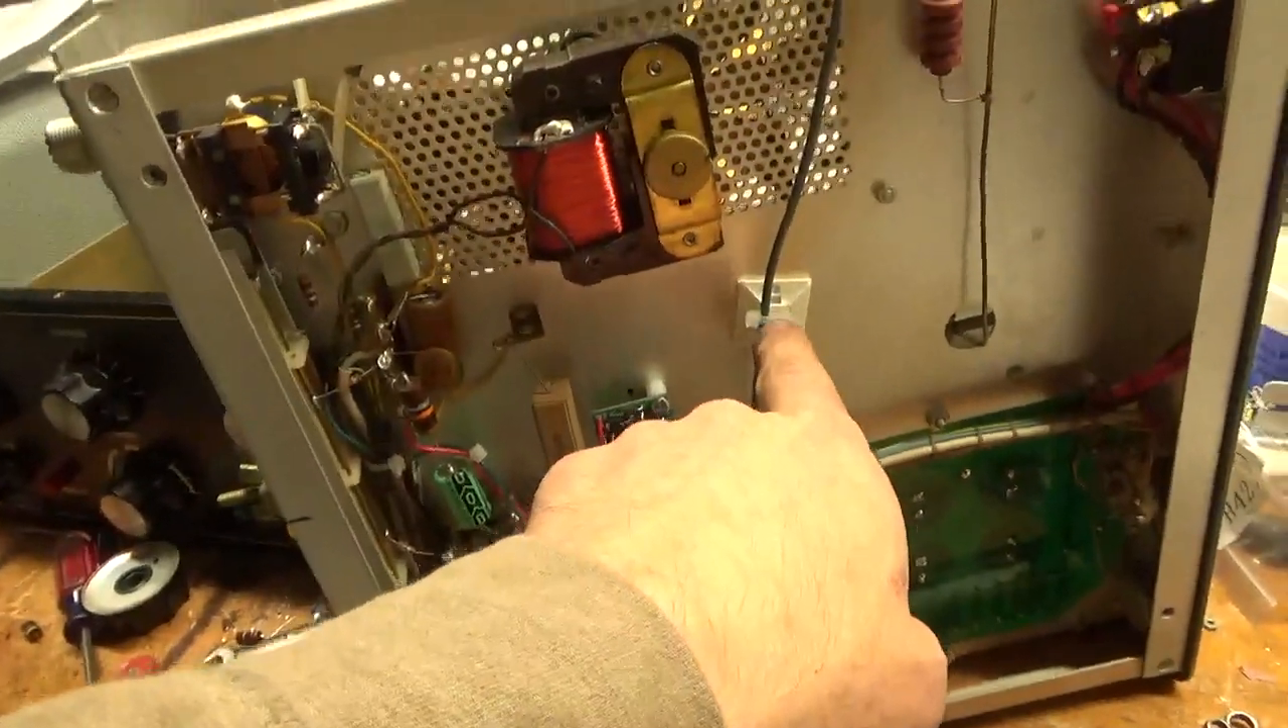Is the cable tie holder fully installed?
Yes.